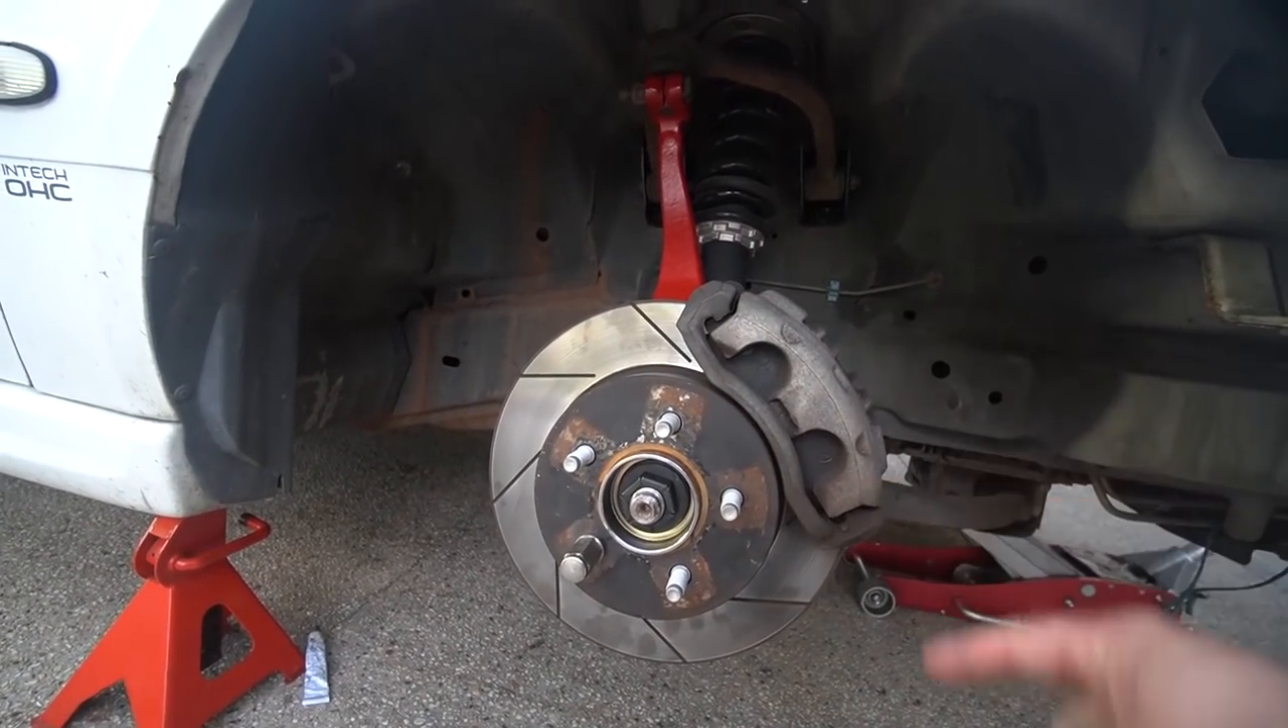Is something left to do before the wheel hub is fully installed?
No.